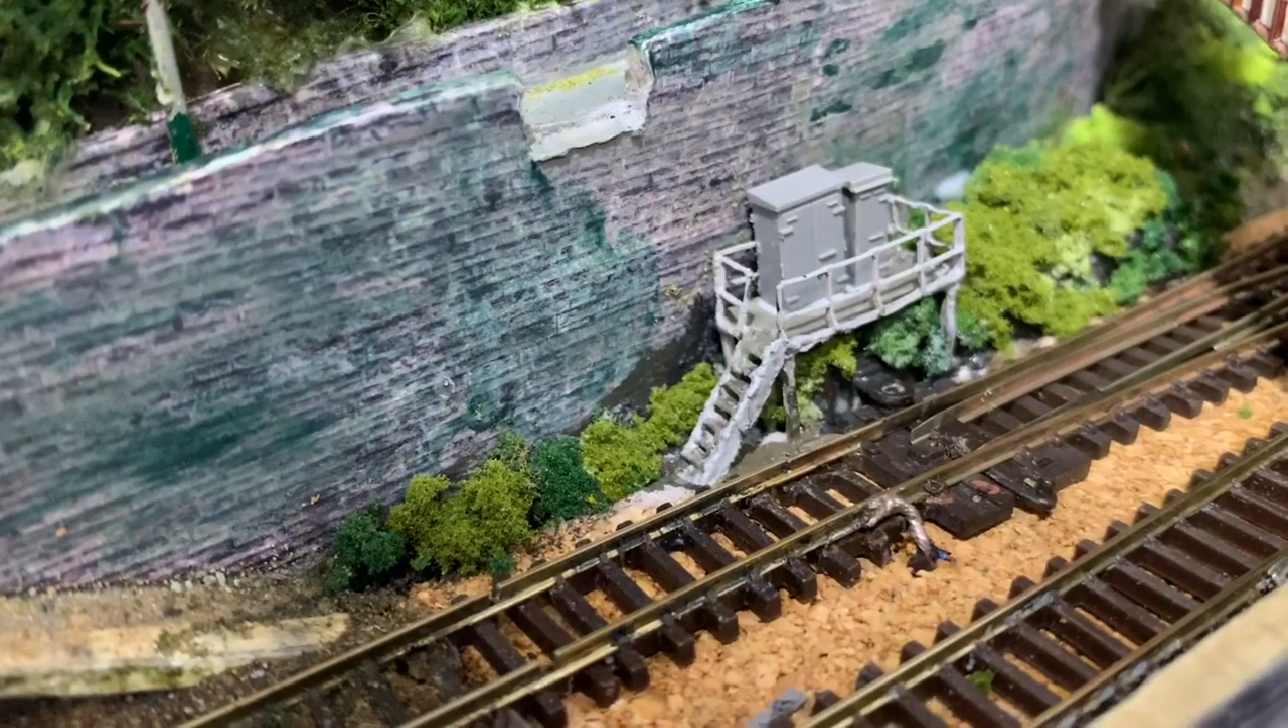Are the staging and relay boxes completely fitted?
Yes.